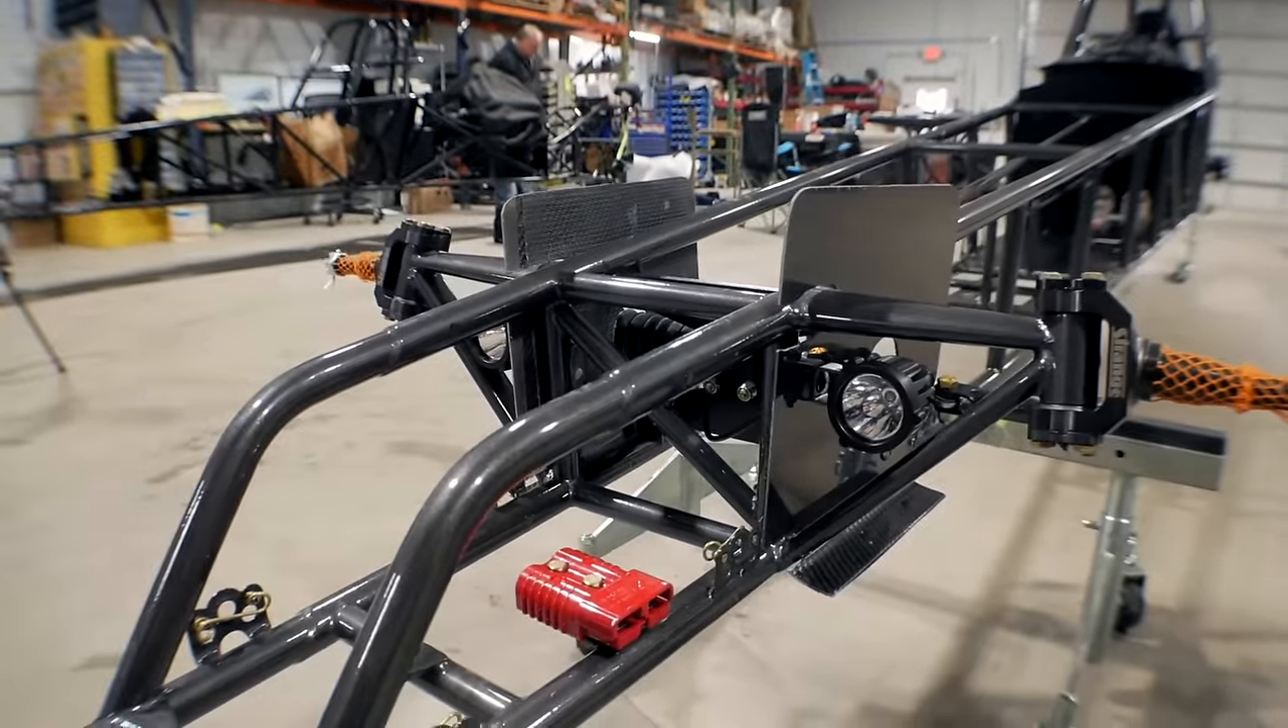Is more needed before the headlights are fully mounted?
No.